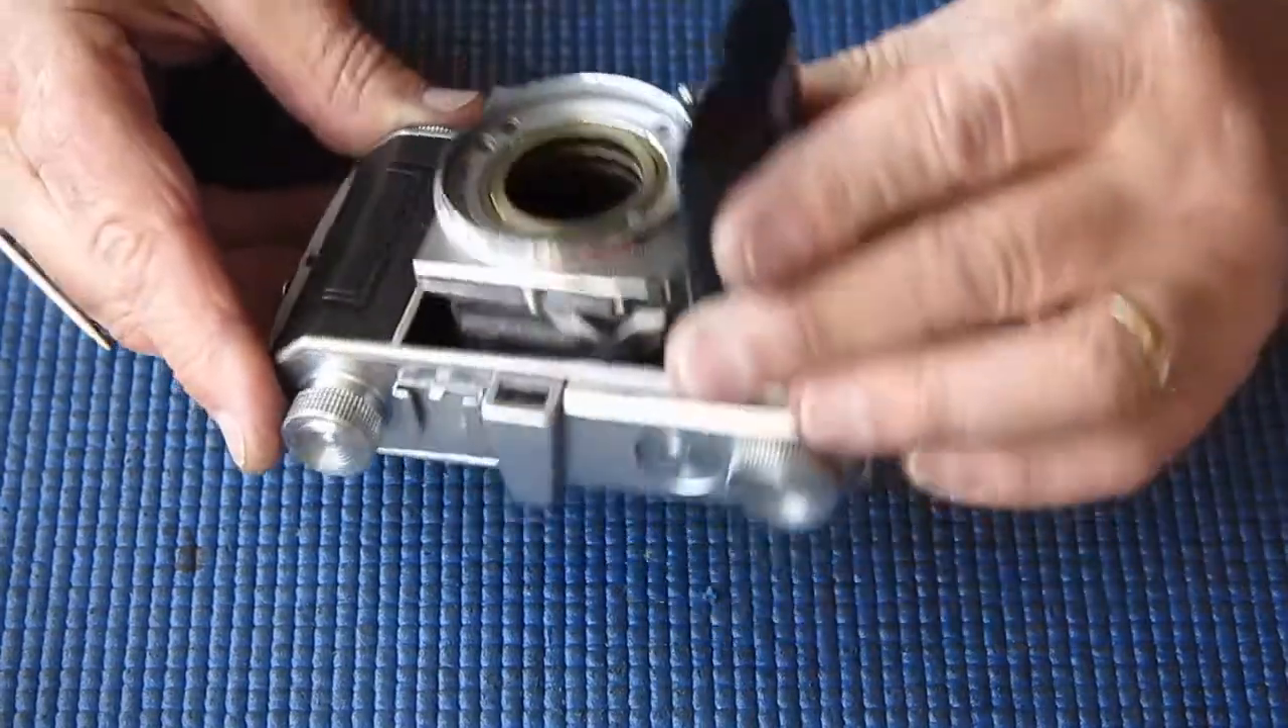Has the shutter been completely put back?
No.